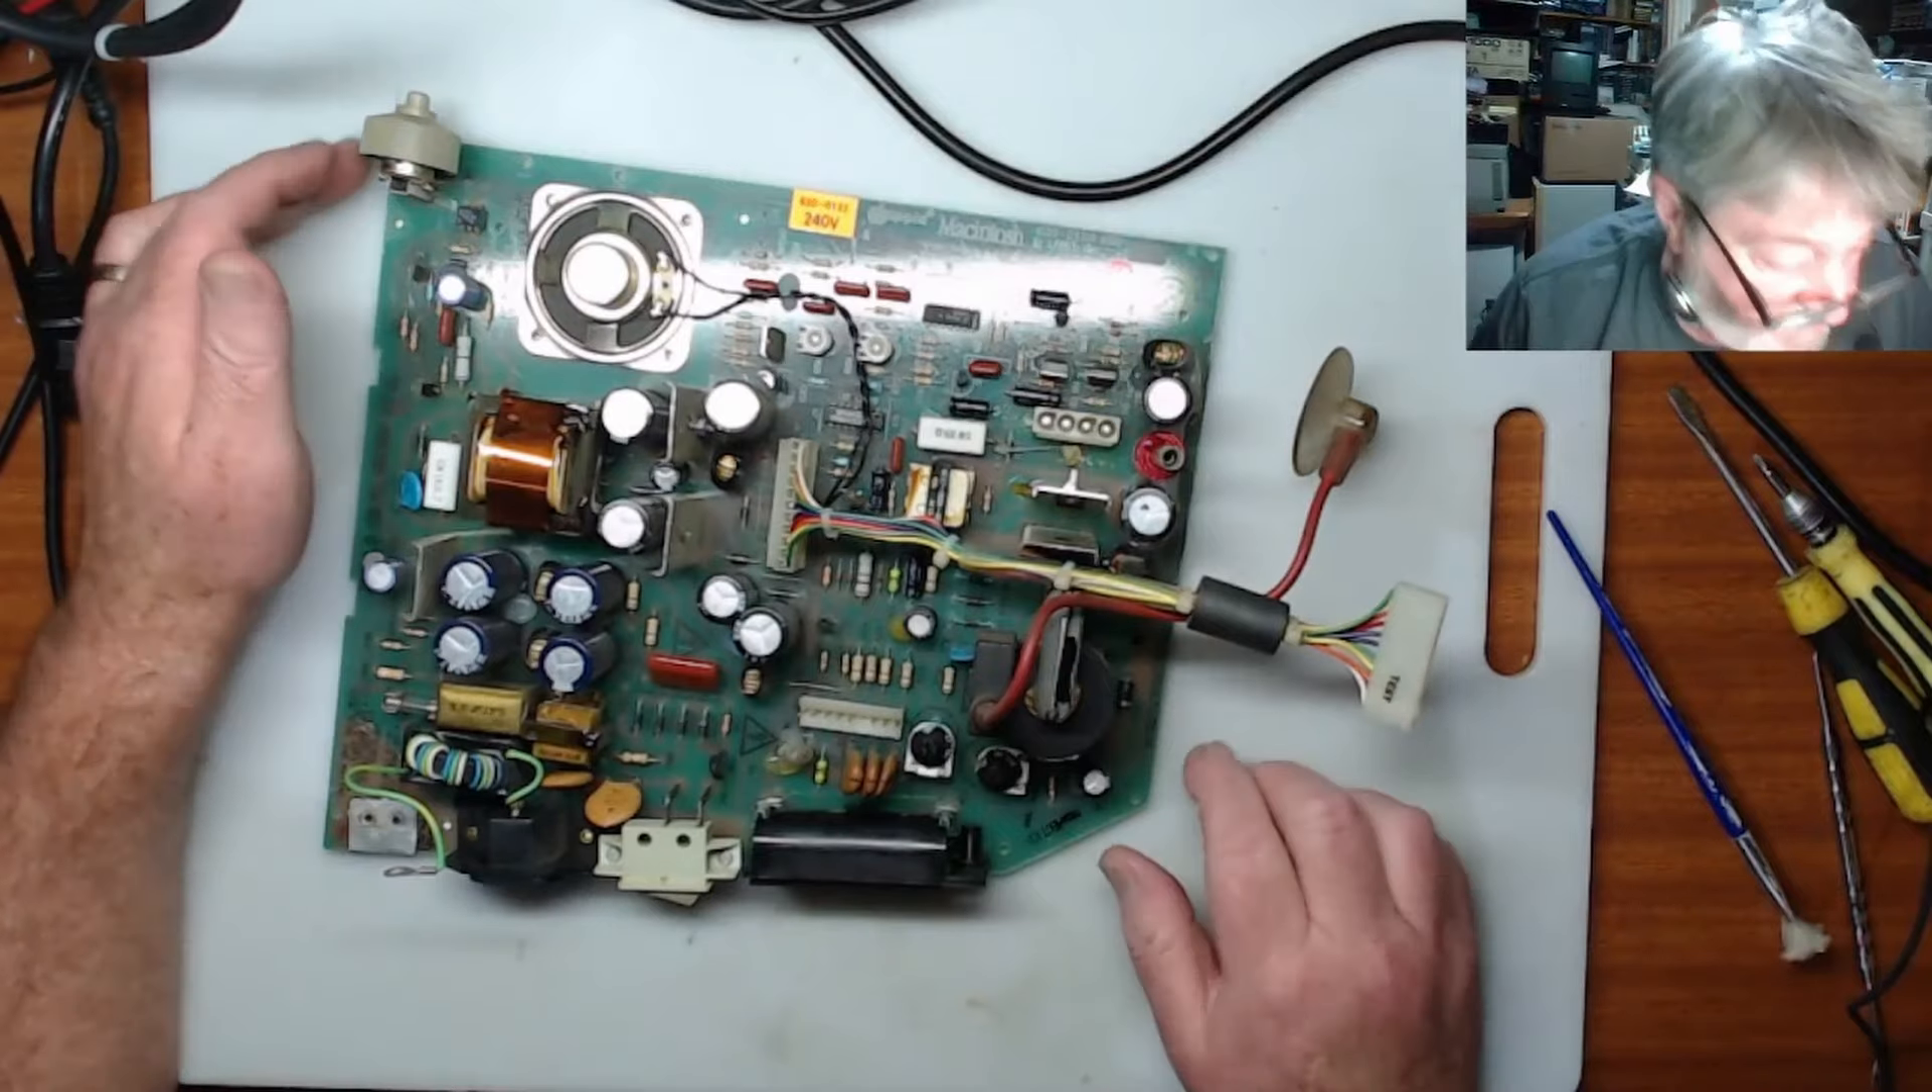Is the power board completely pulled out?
Yes.